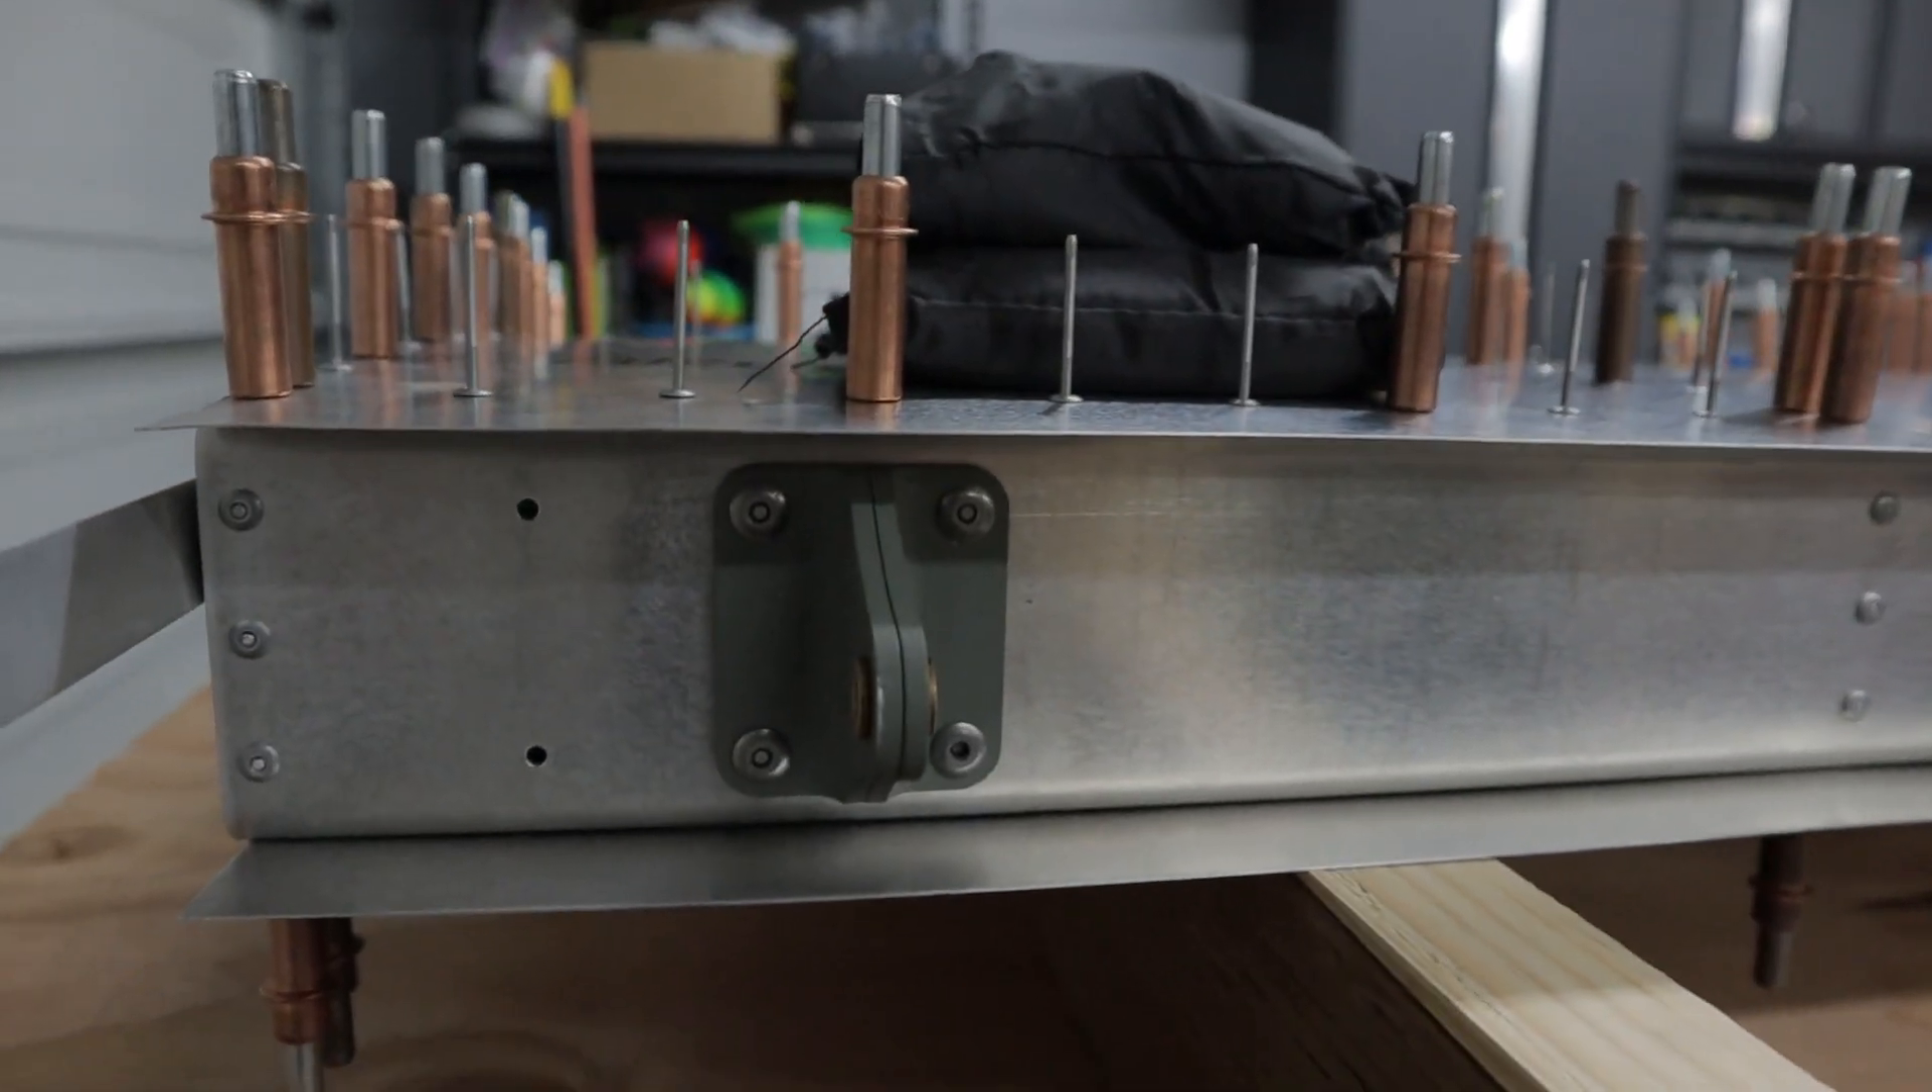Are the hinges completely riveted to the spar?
Yes.